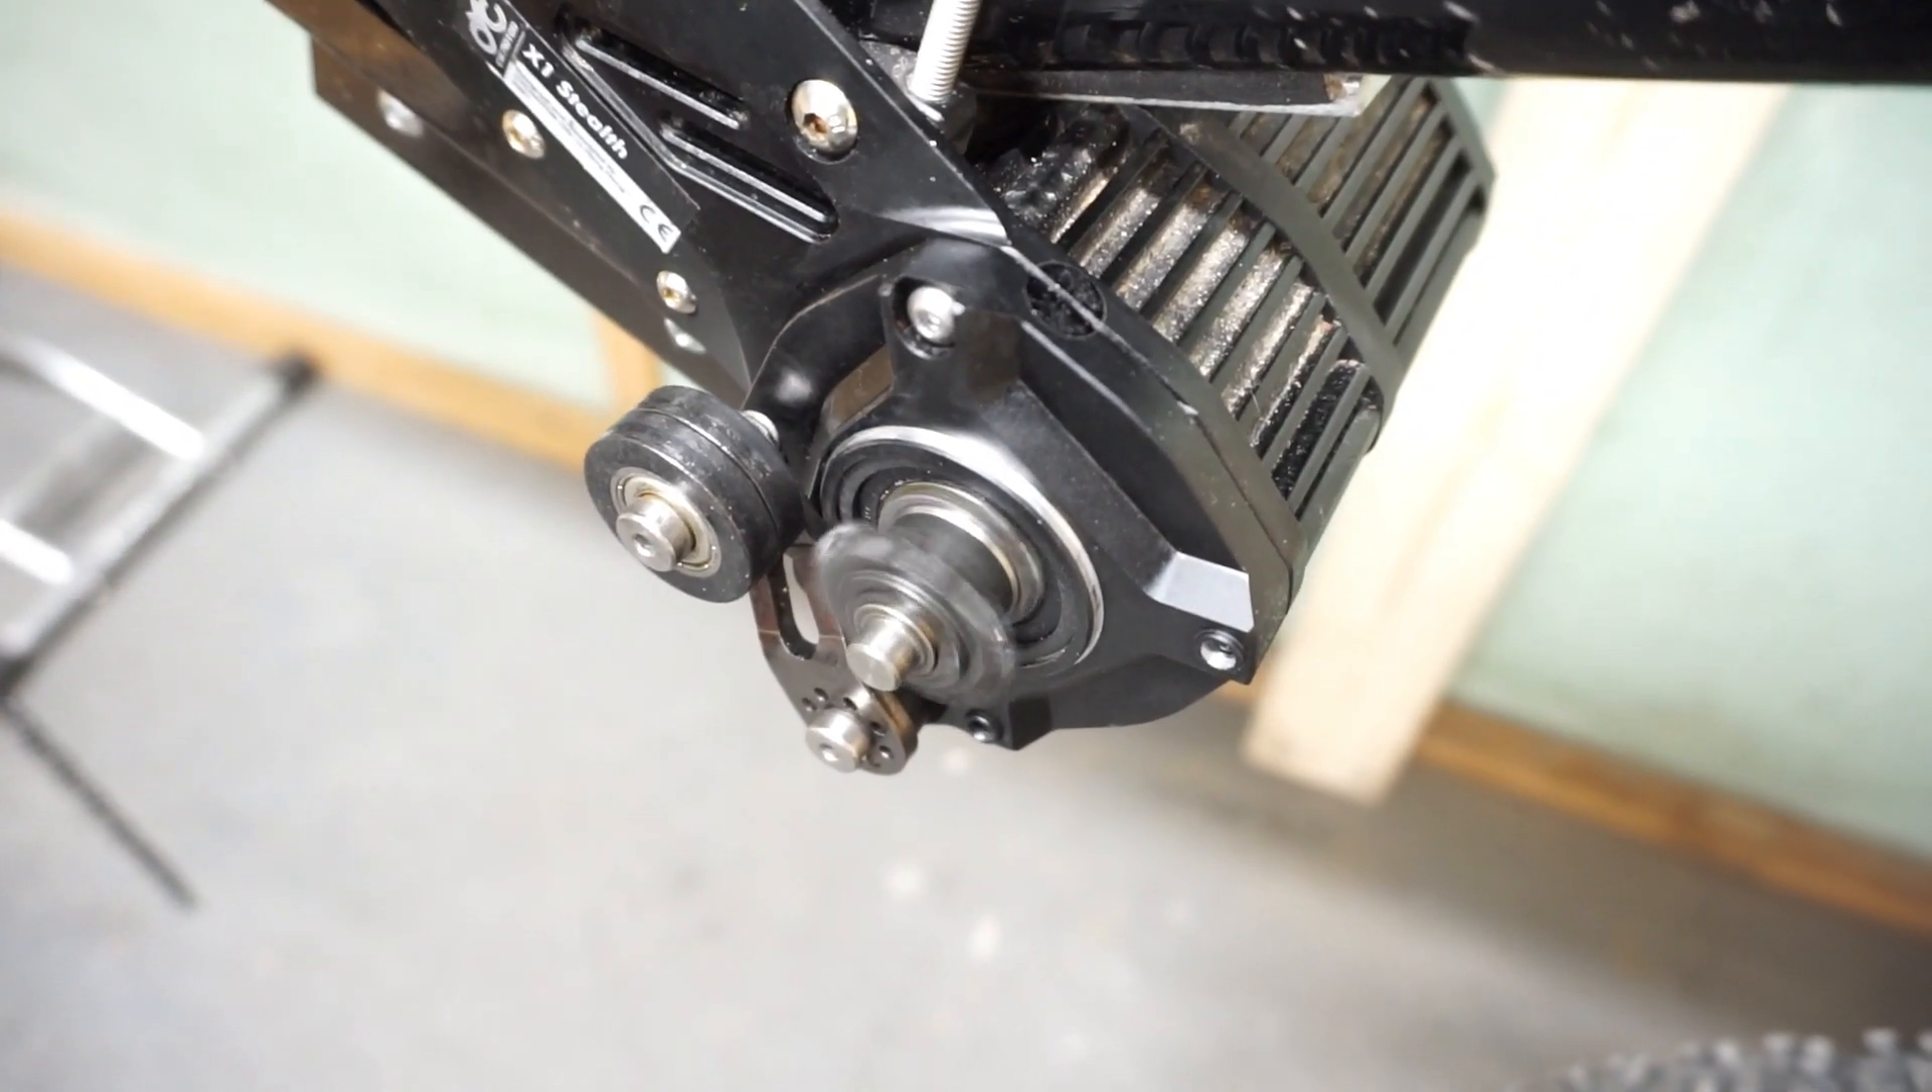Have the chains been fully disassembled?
Yes.